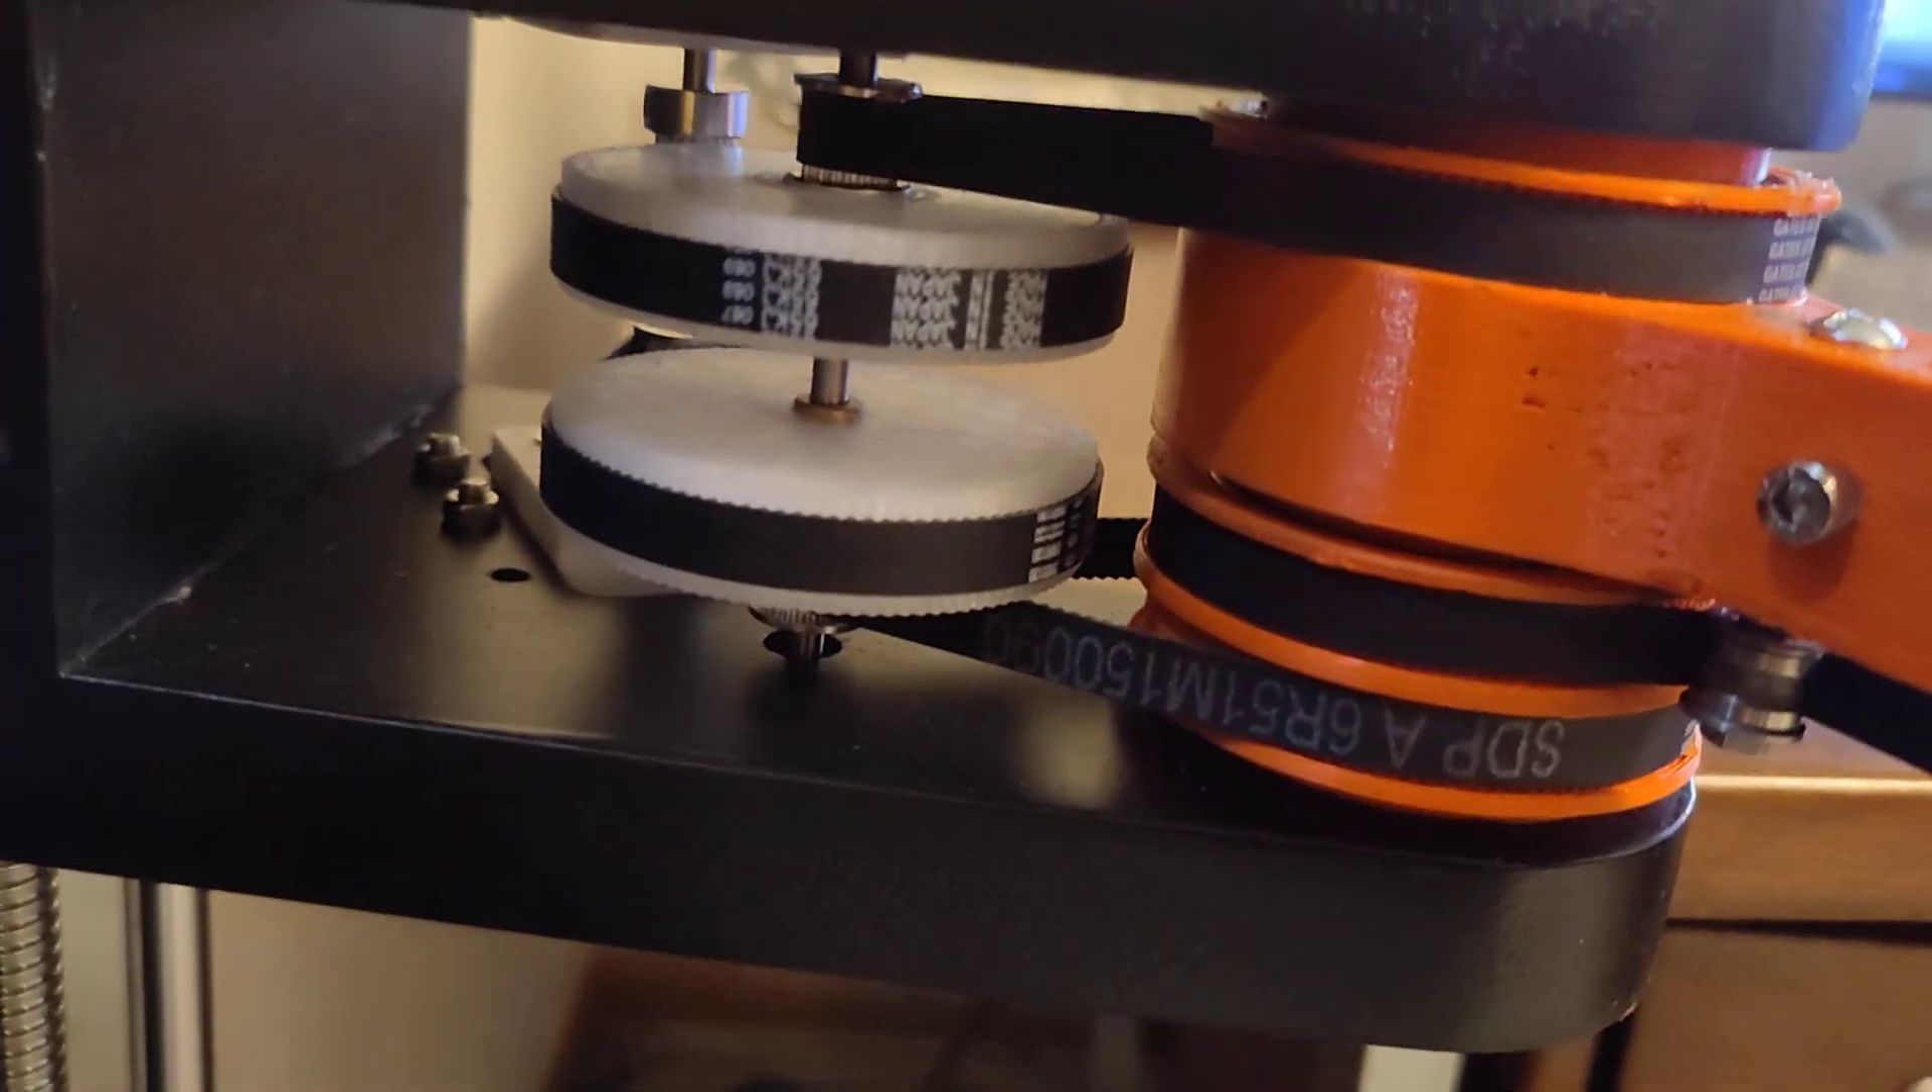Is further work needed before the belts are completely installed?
No.